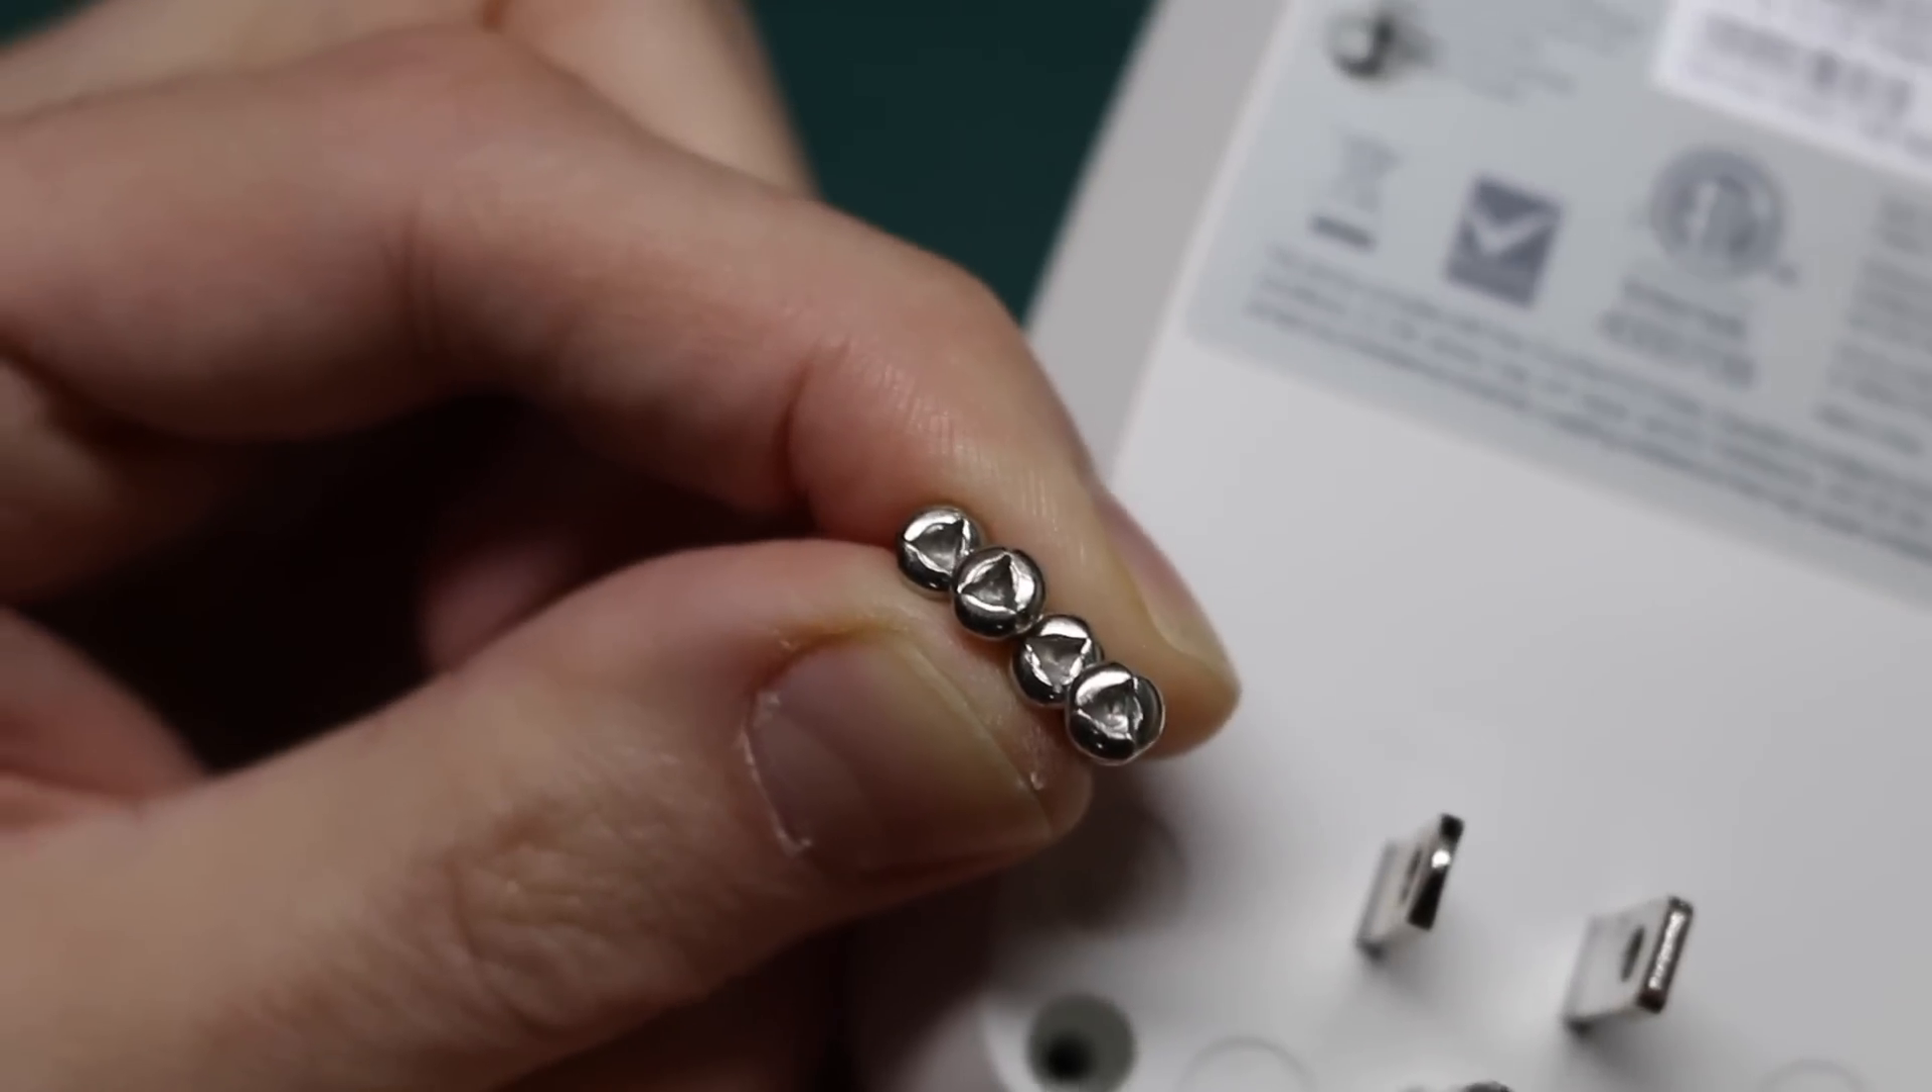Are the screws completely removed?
Yes.